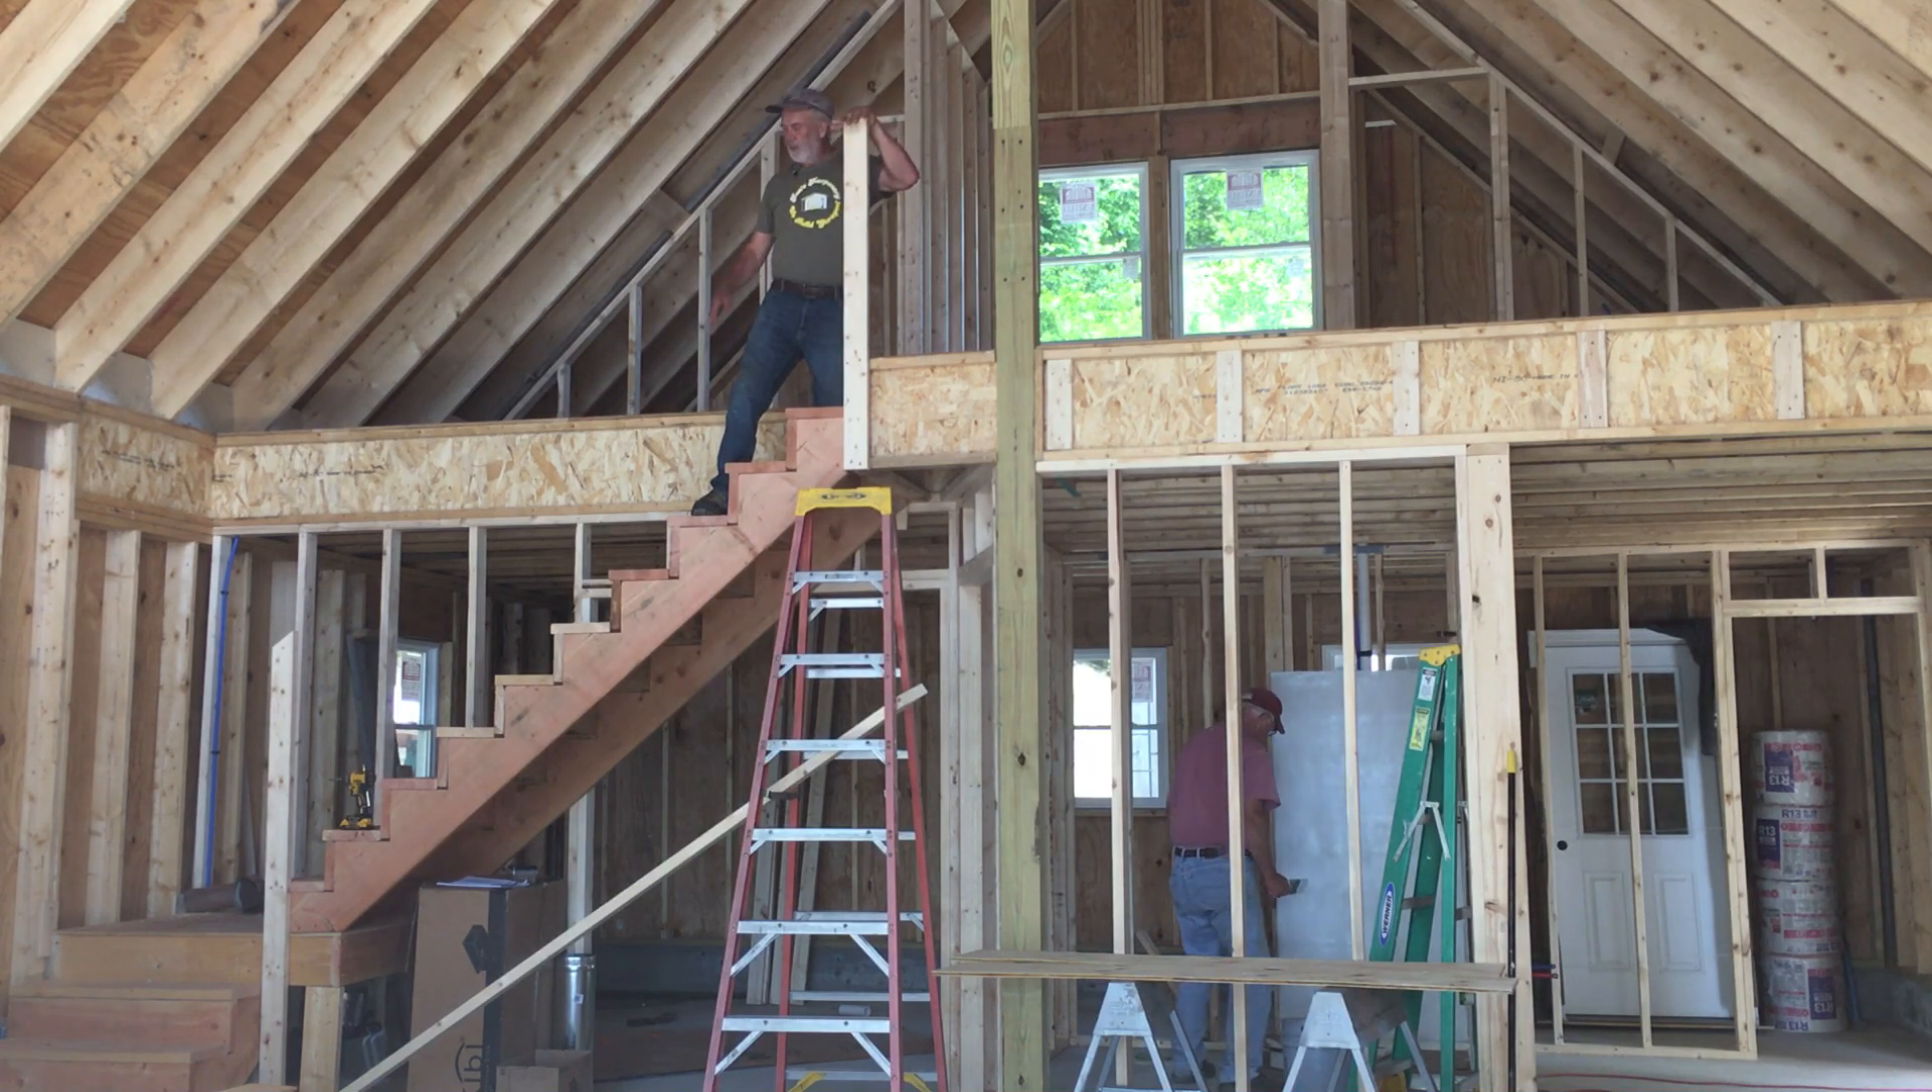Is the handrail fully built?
No.